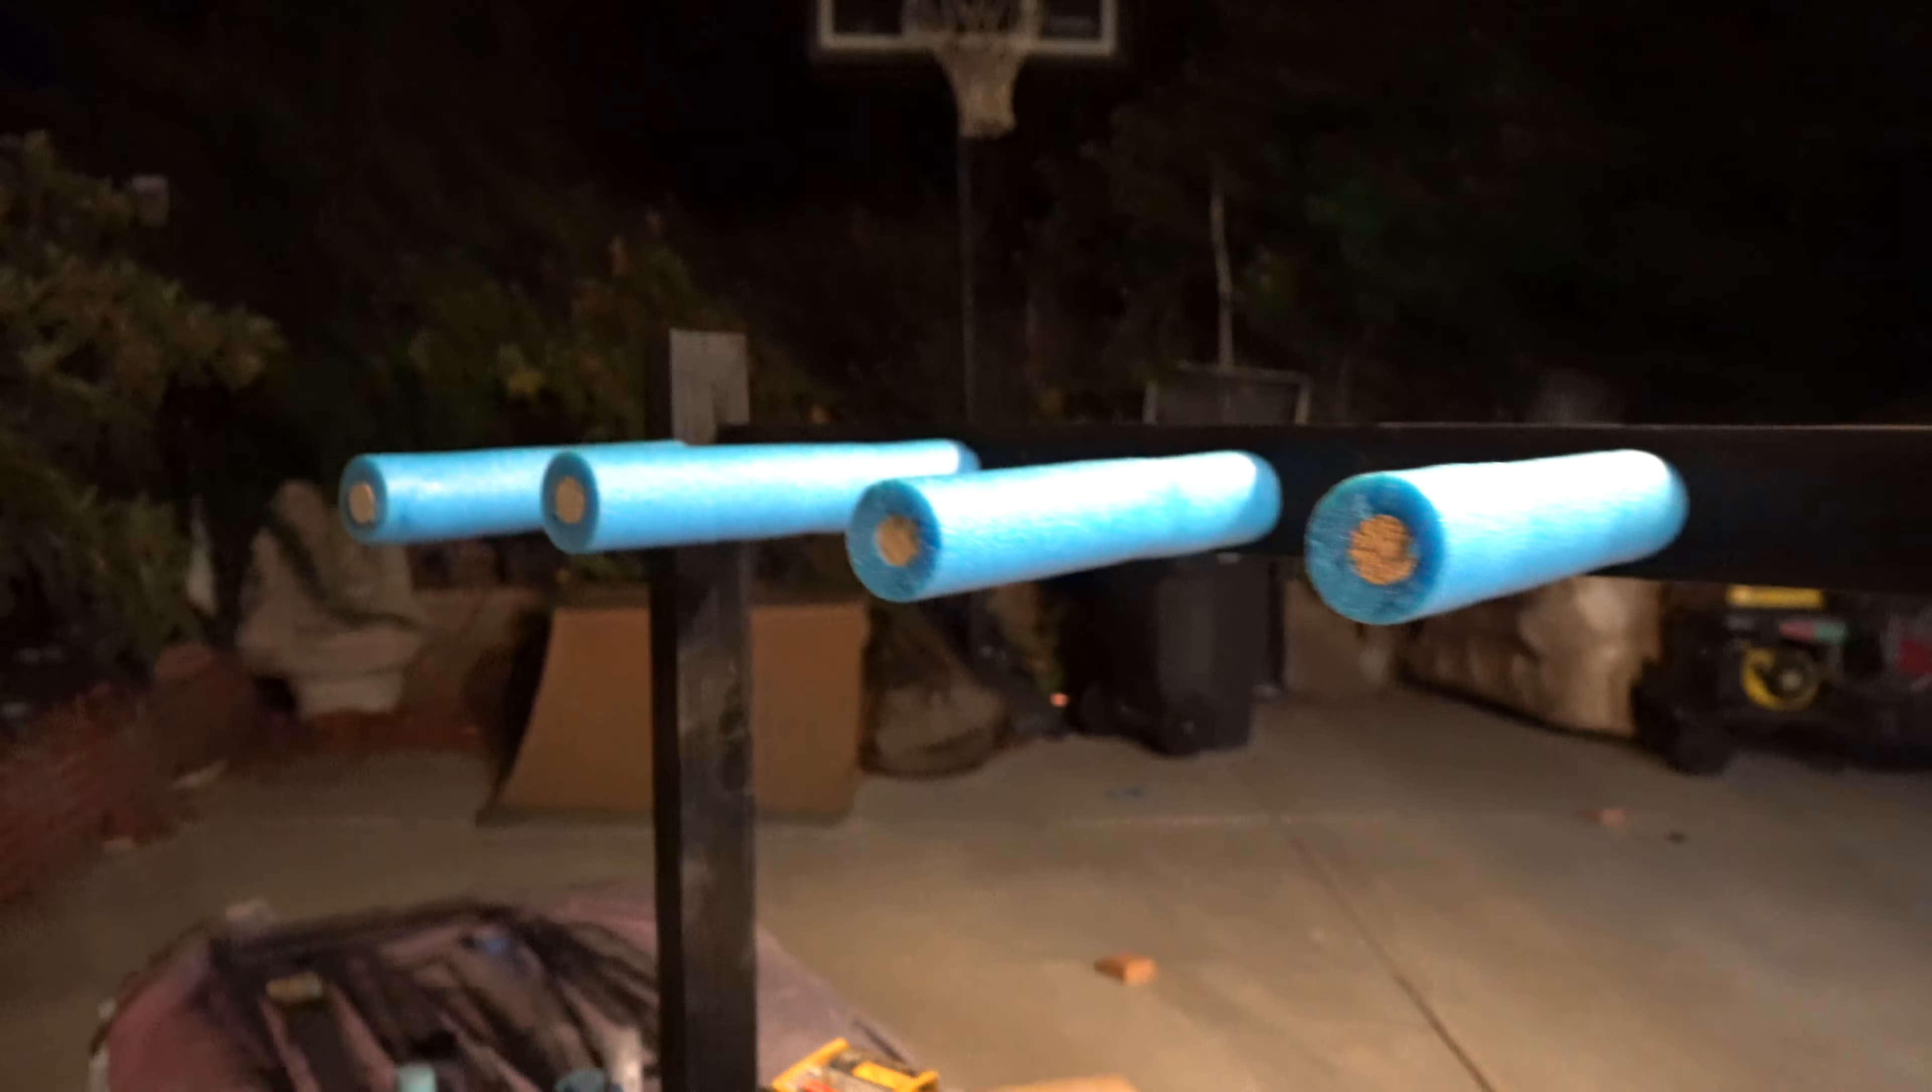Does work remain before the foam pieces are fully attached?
No.